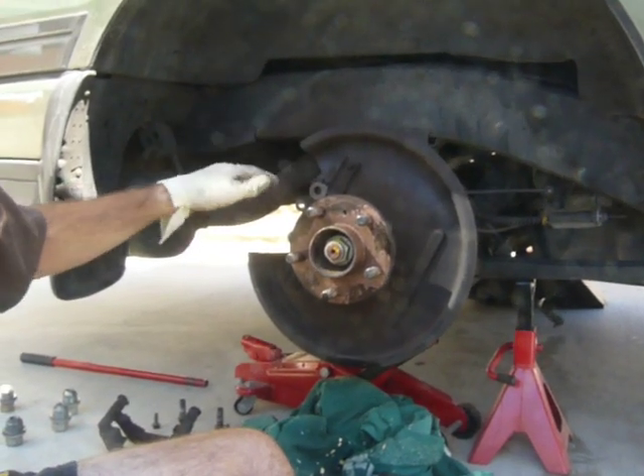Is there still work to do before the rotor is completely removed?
No.